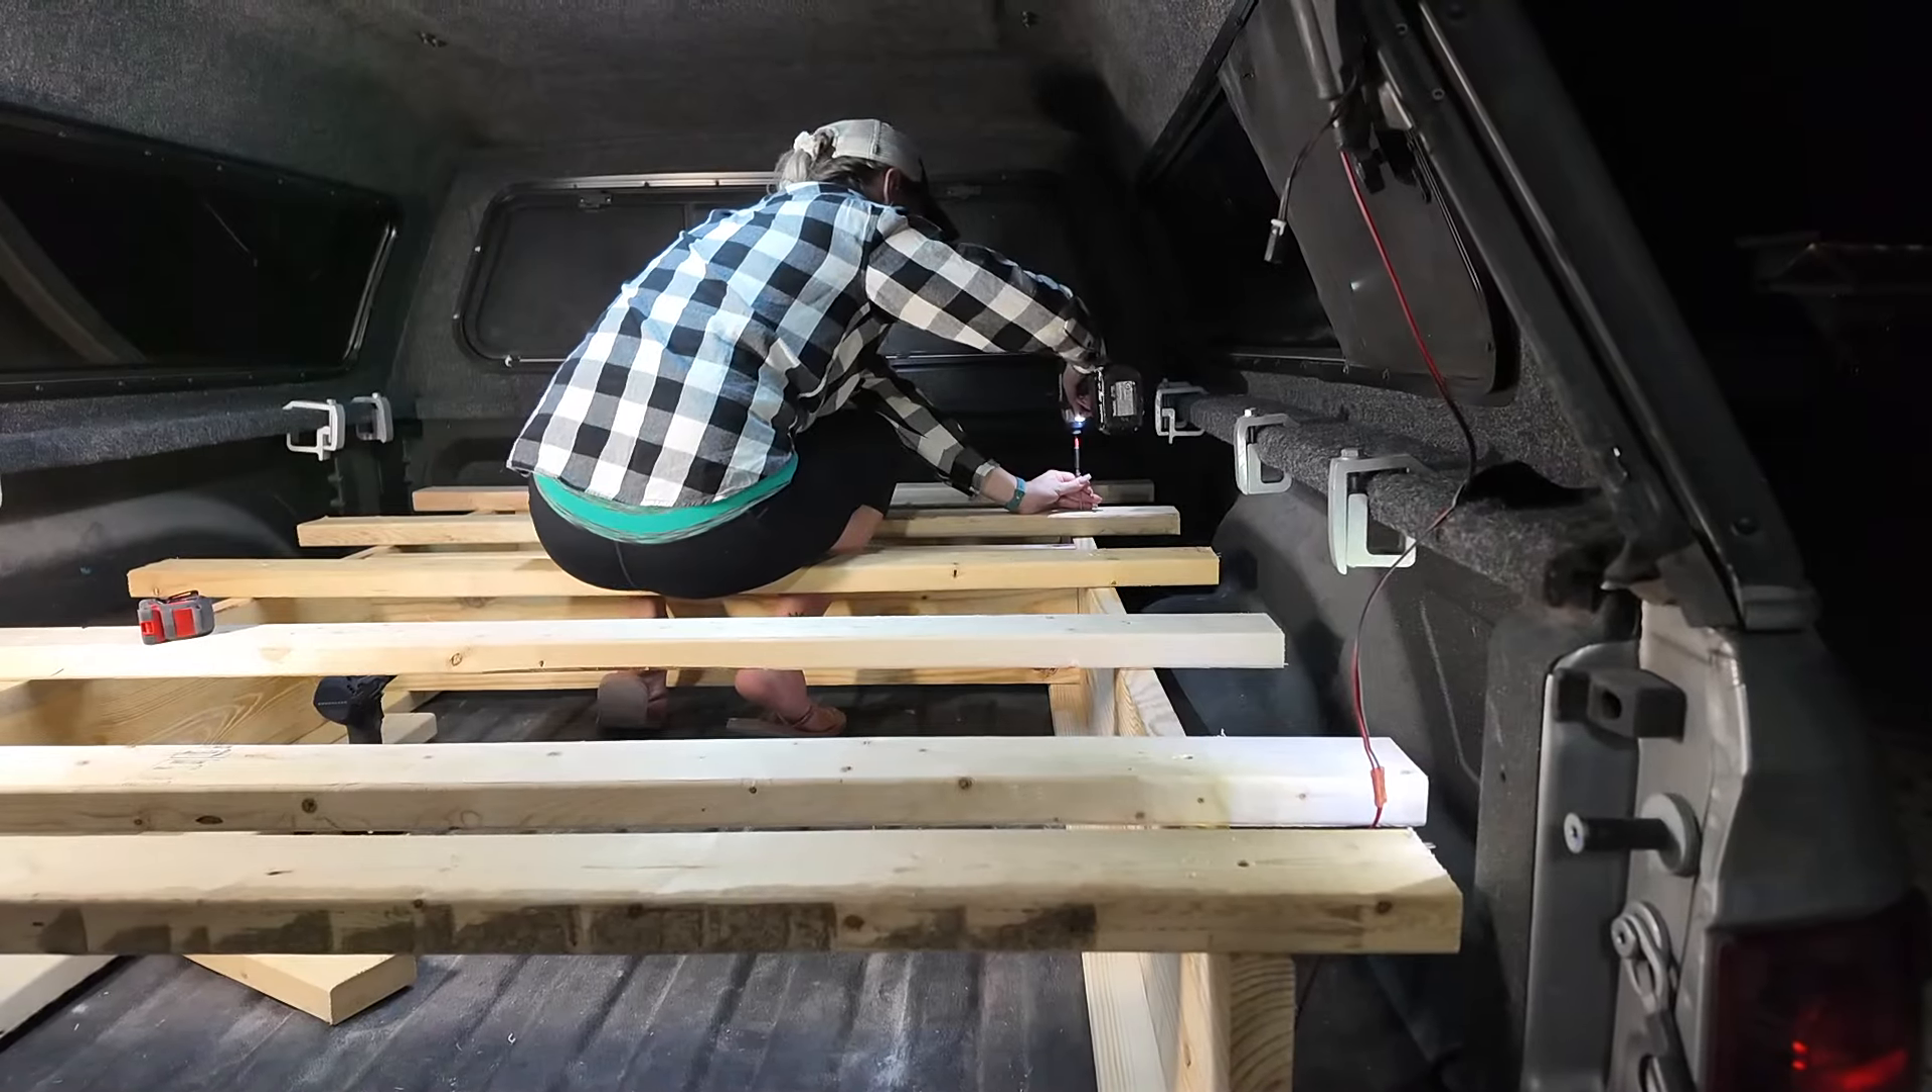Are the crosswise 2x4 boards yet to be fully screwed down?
Yes.